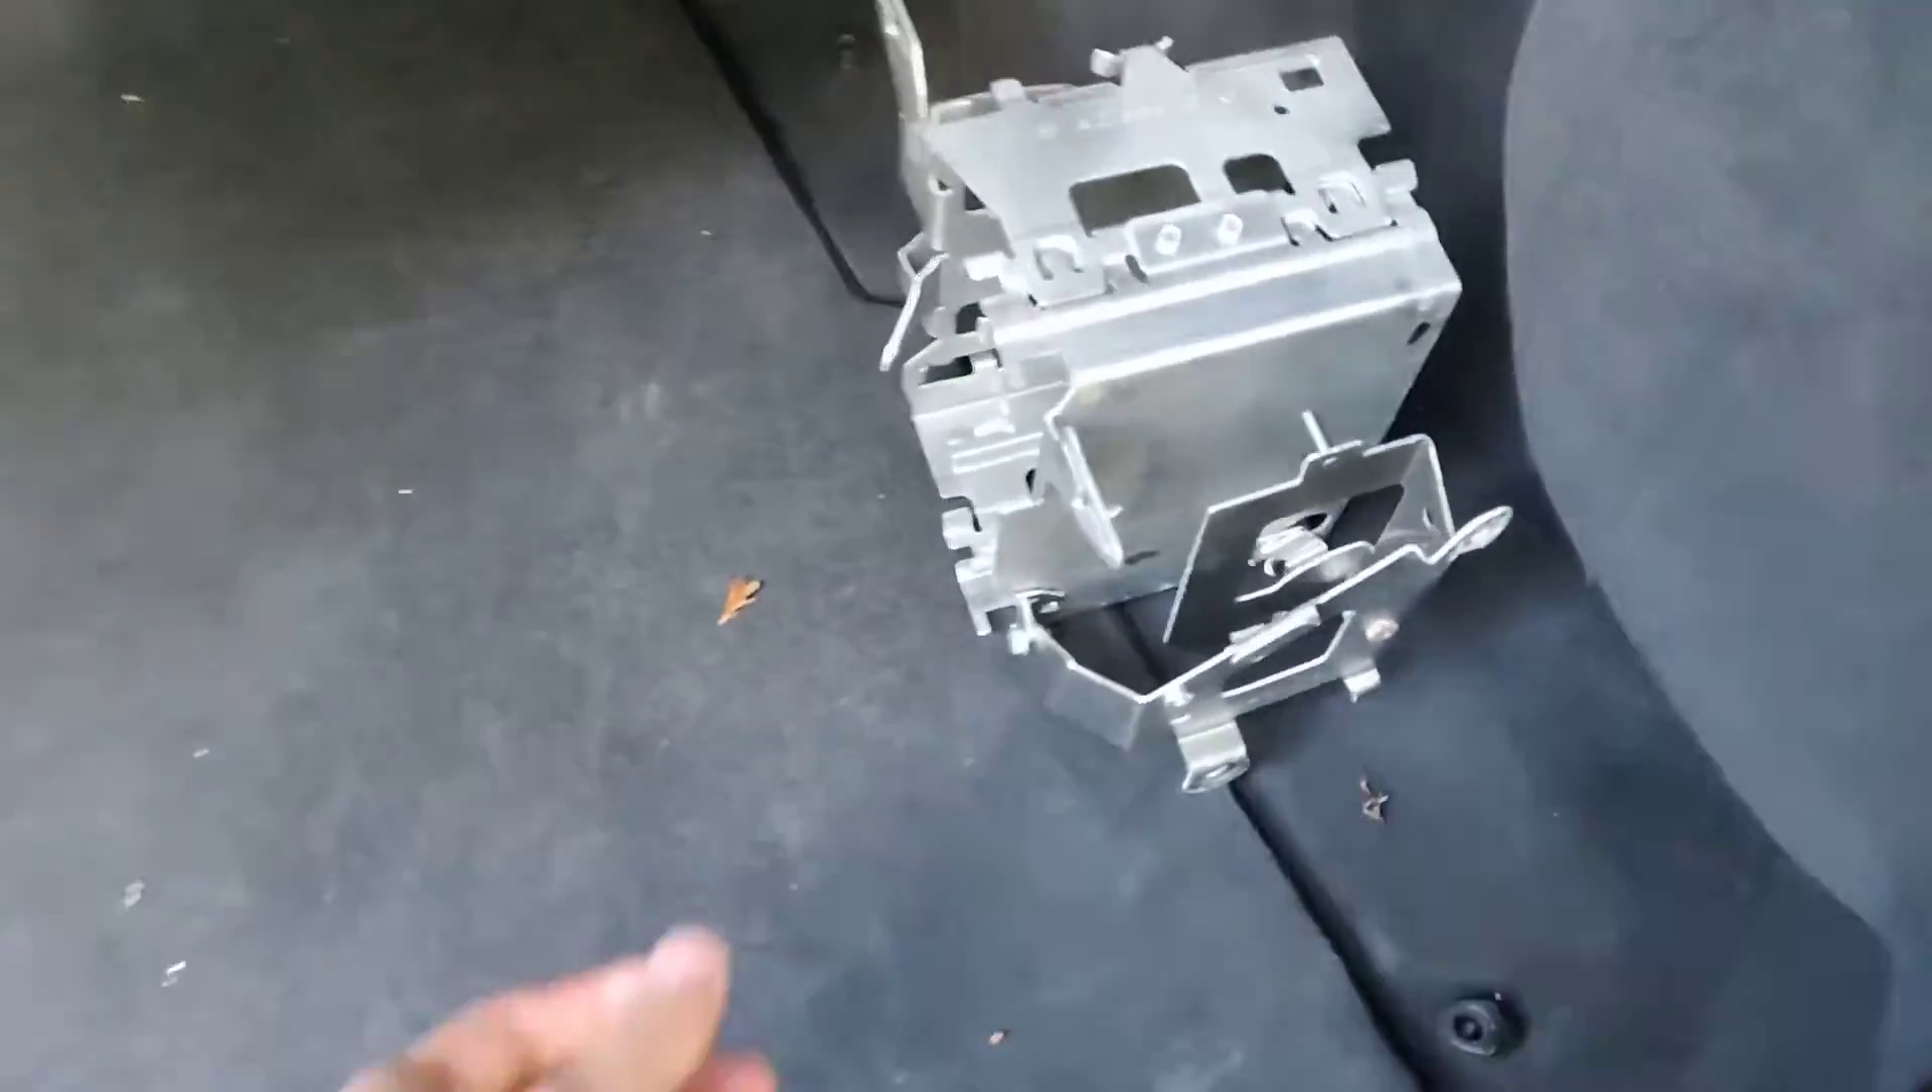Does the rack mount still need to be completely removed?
No.